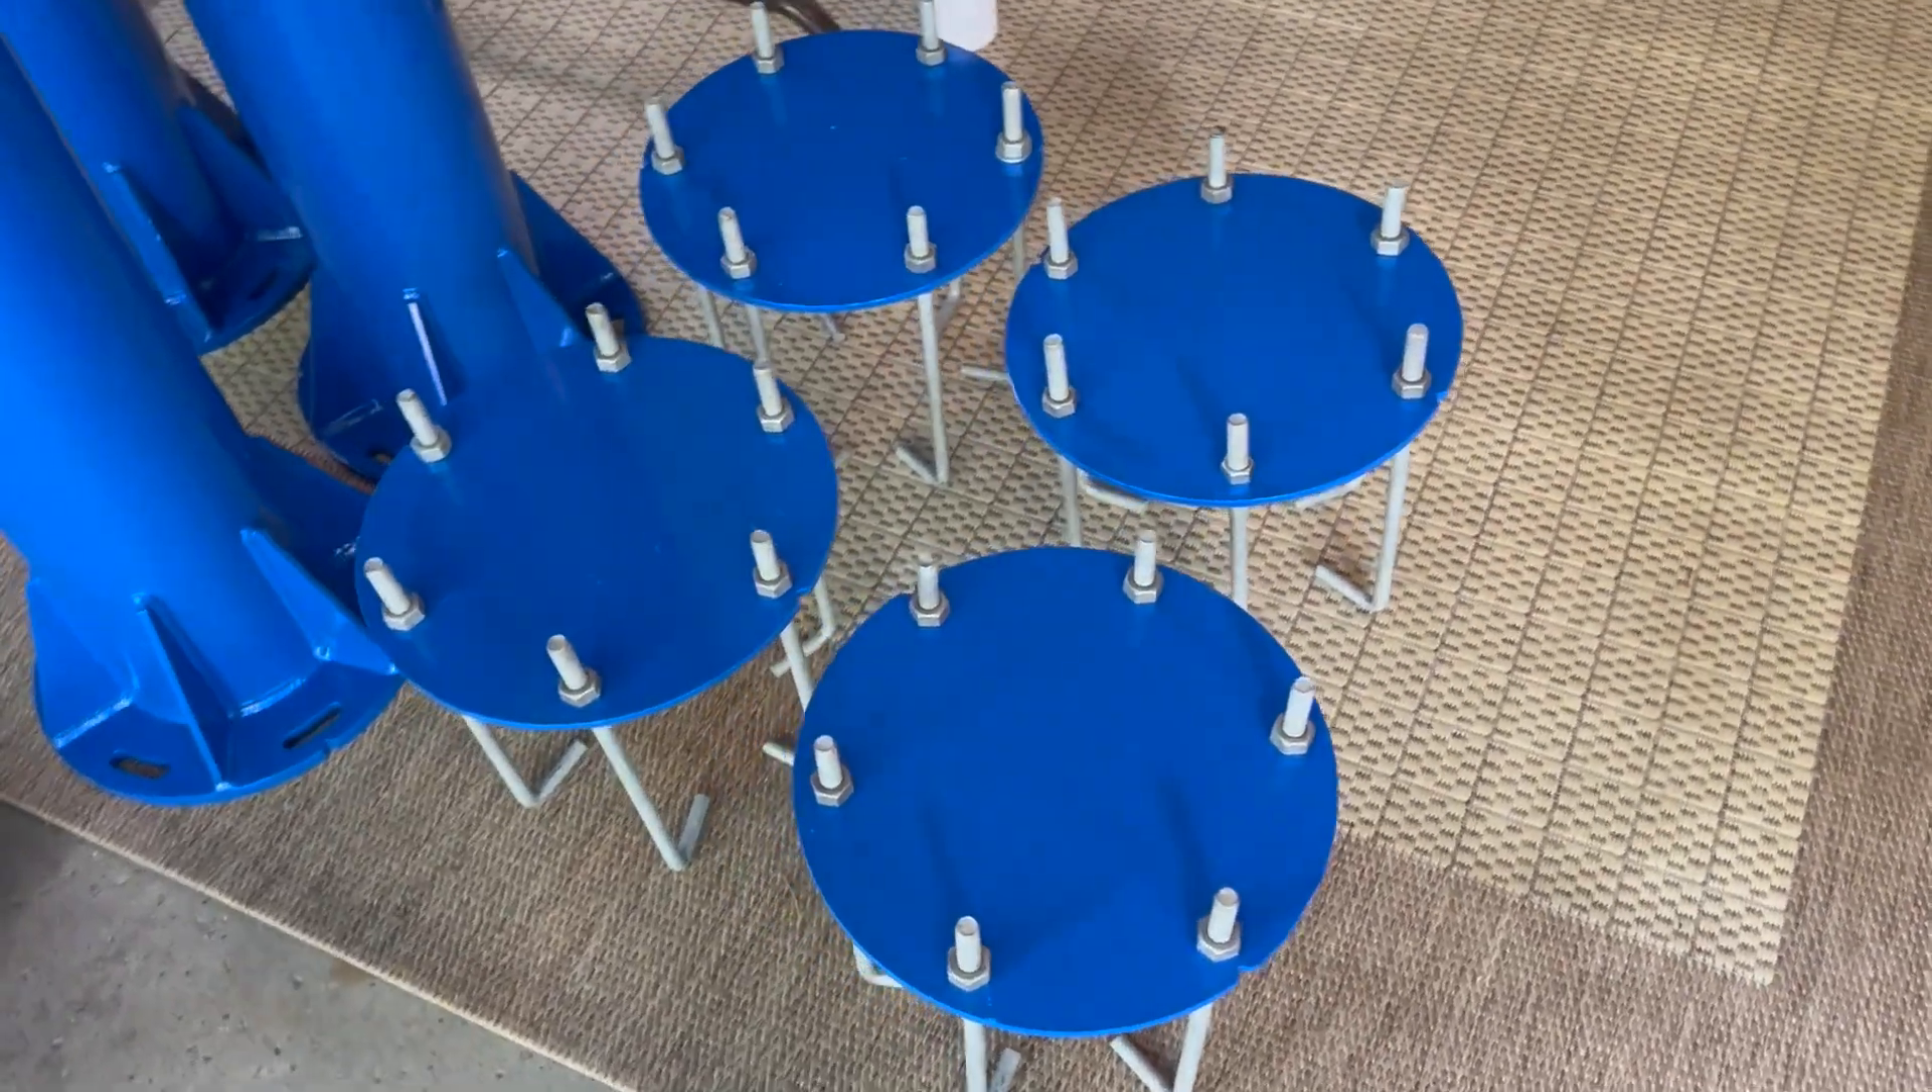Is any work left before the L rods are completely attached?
No.